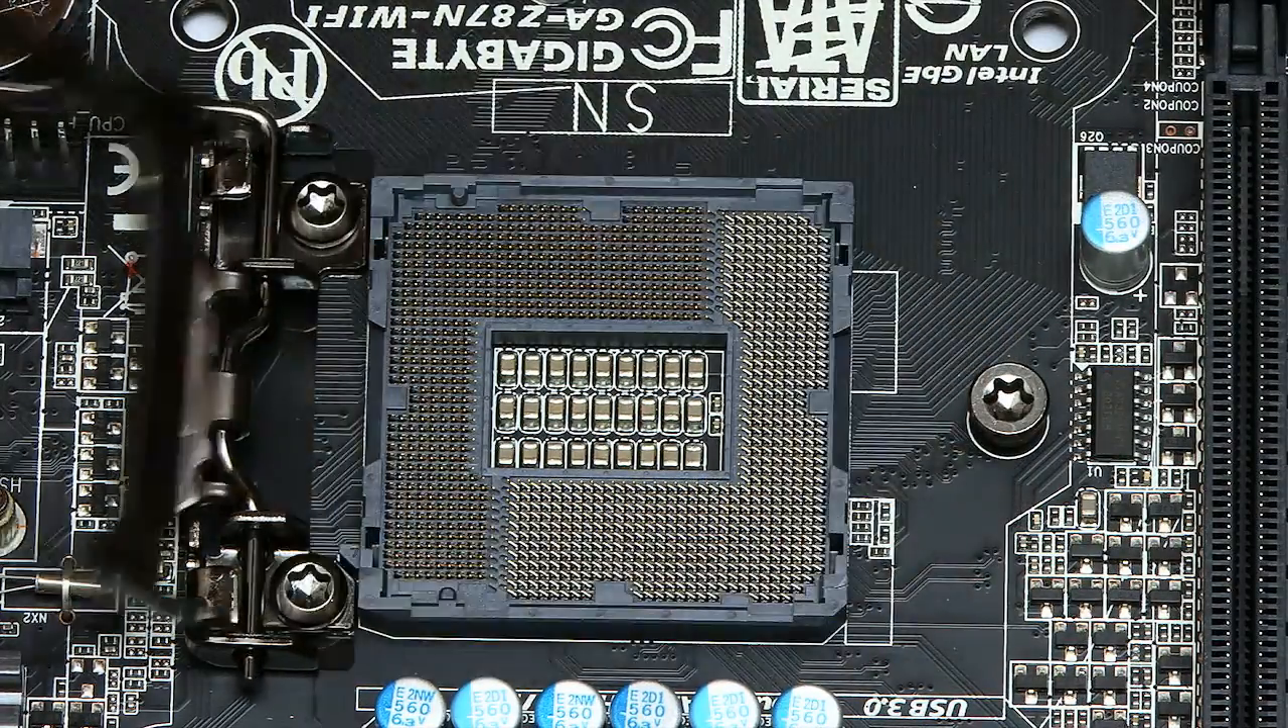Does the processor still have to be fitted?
Yes.